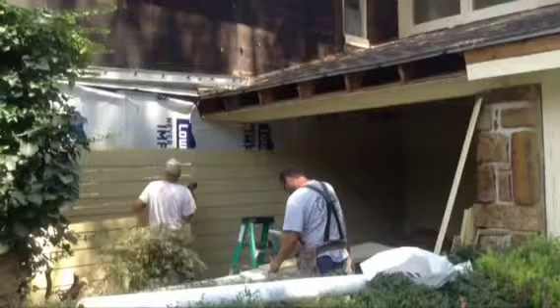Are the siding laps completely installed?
No.